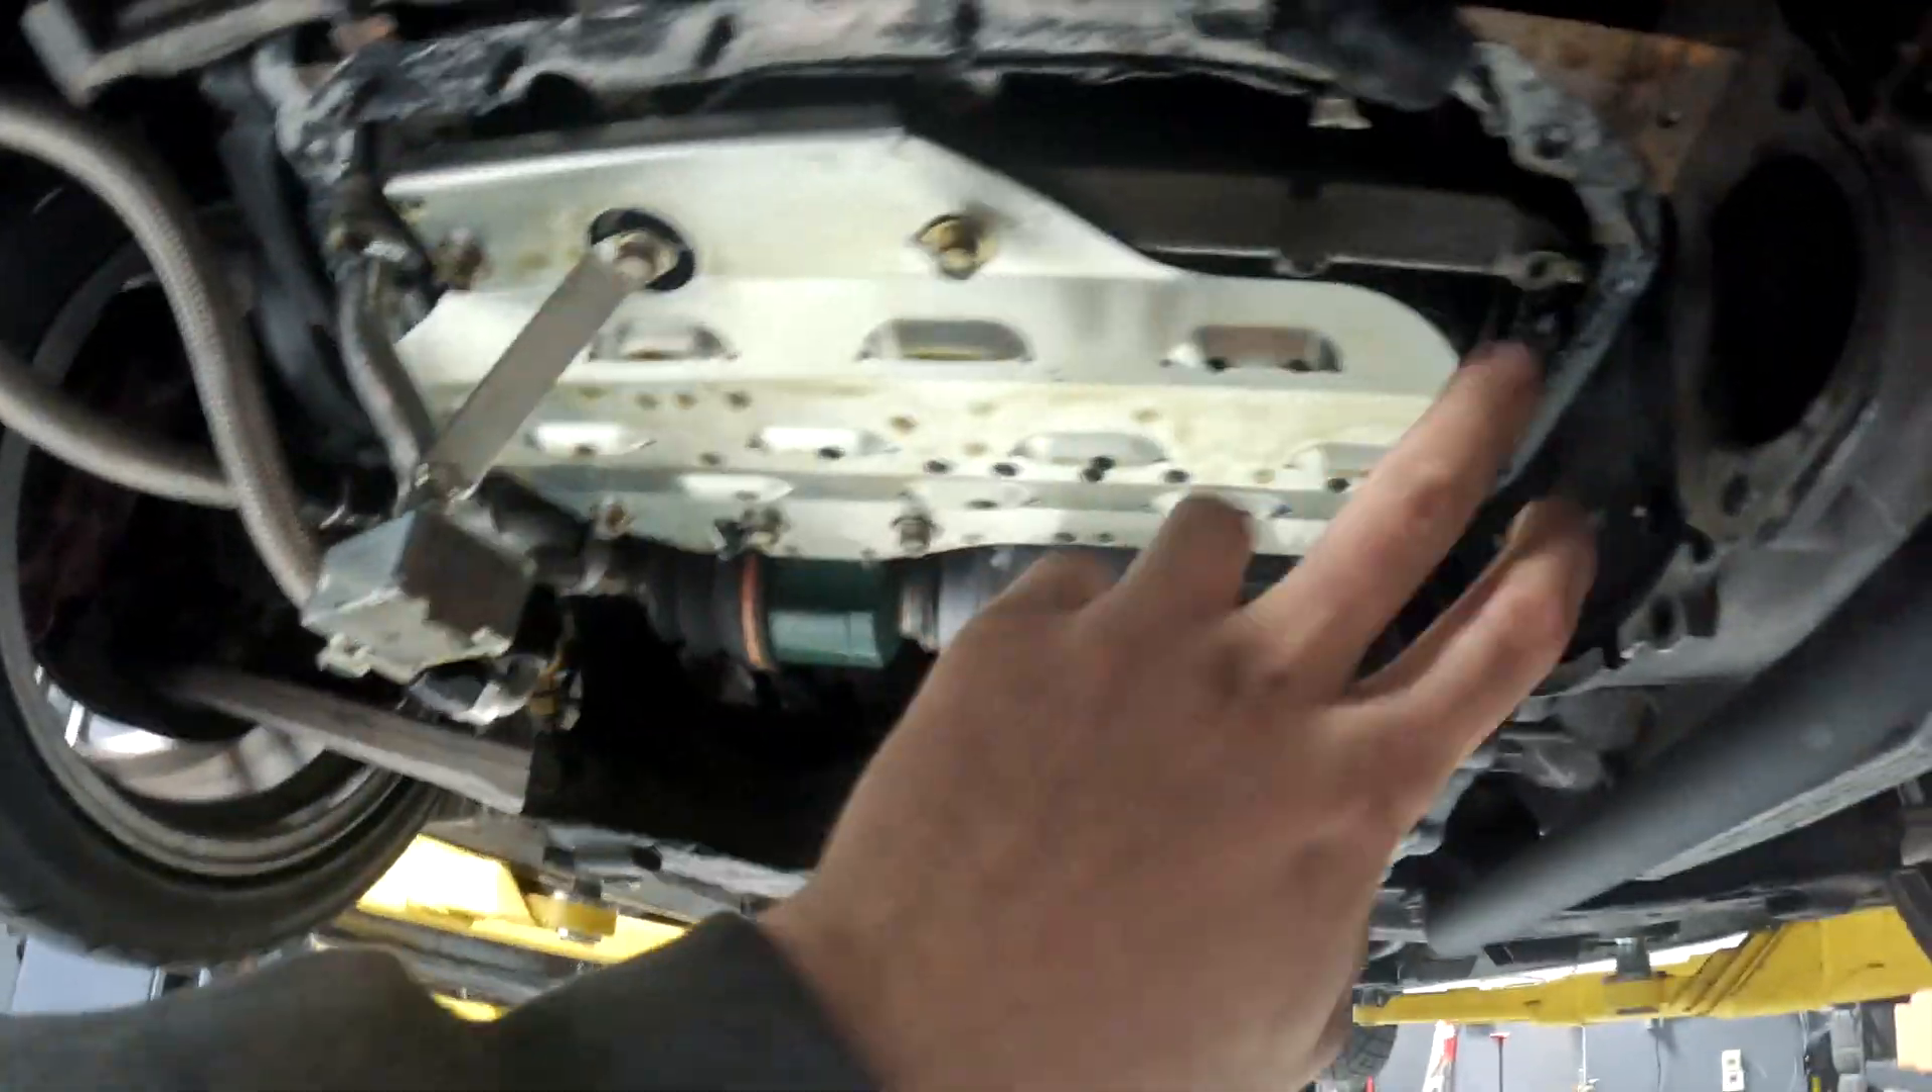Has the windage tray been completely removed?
No.